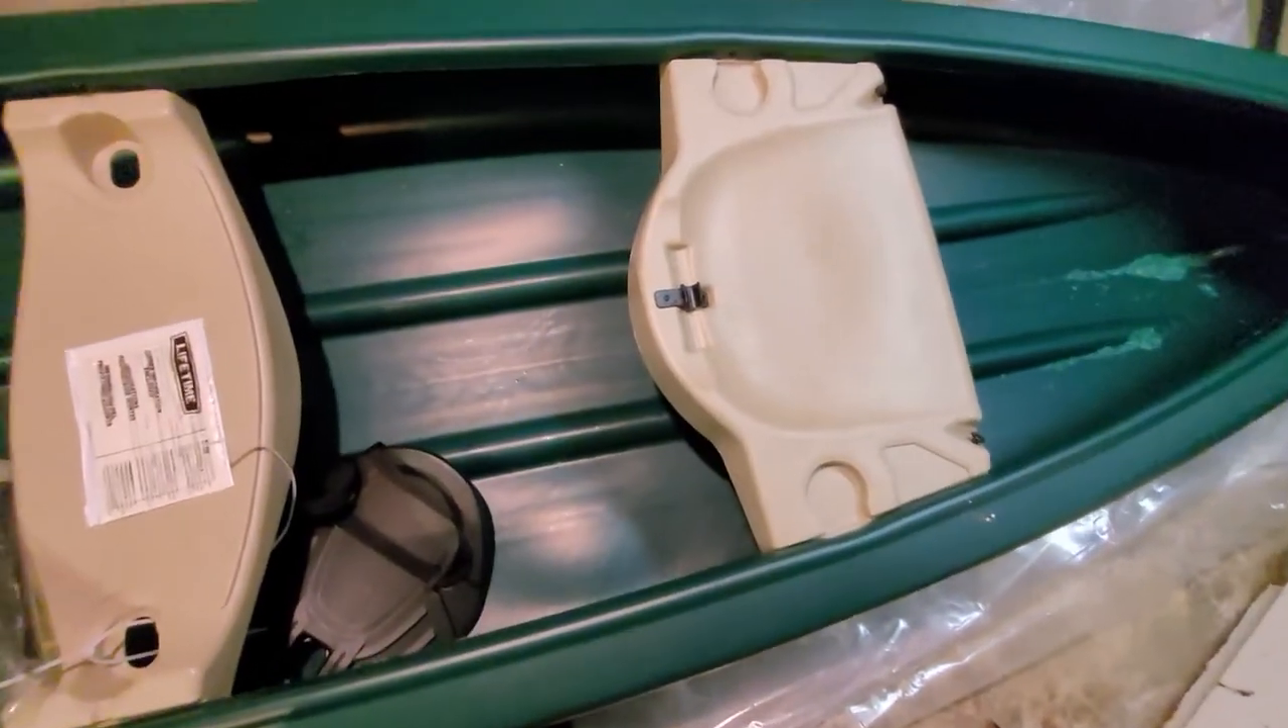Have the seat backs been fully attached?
No.